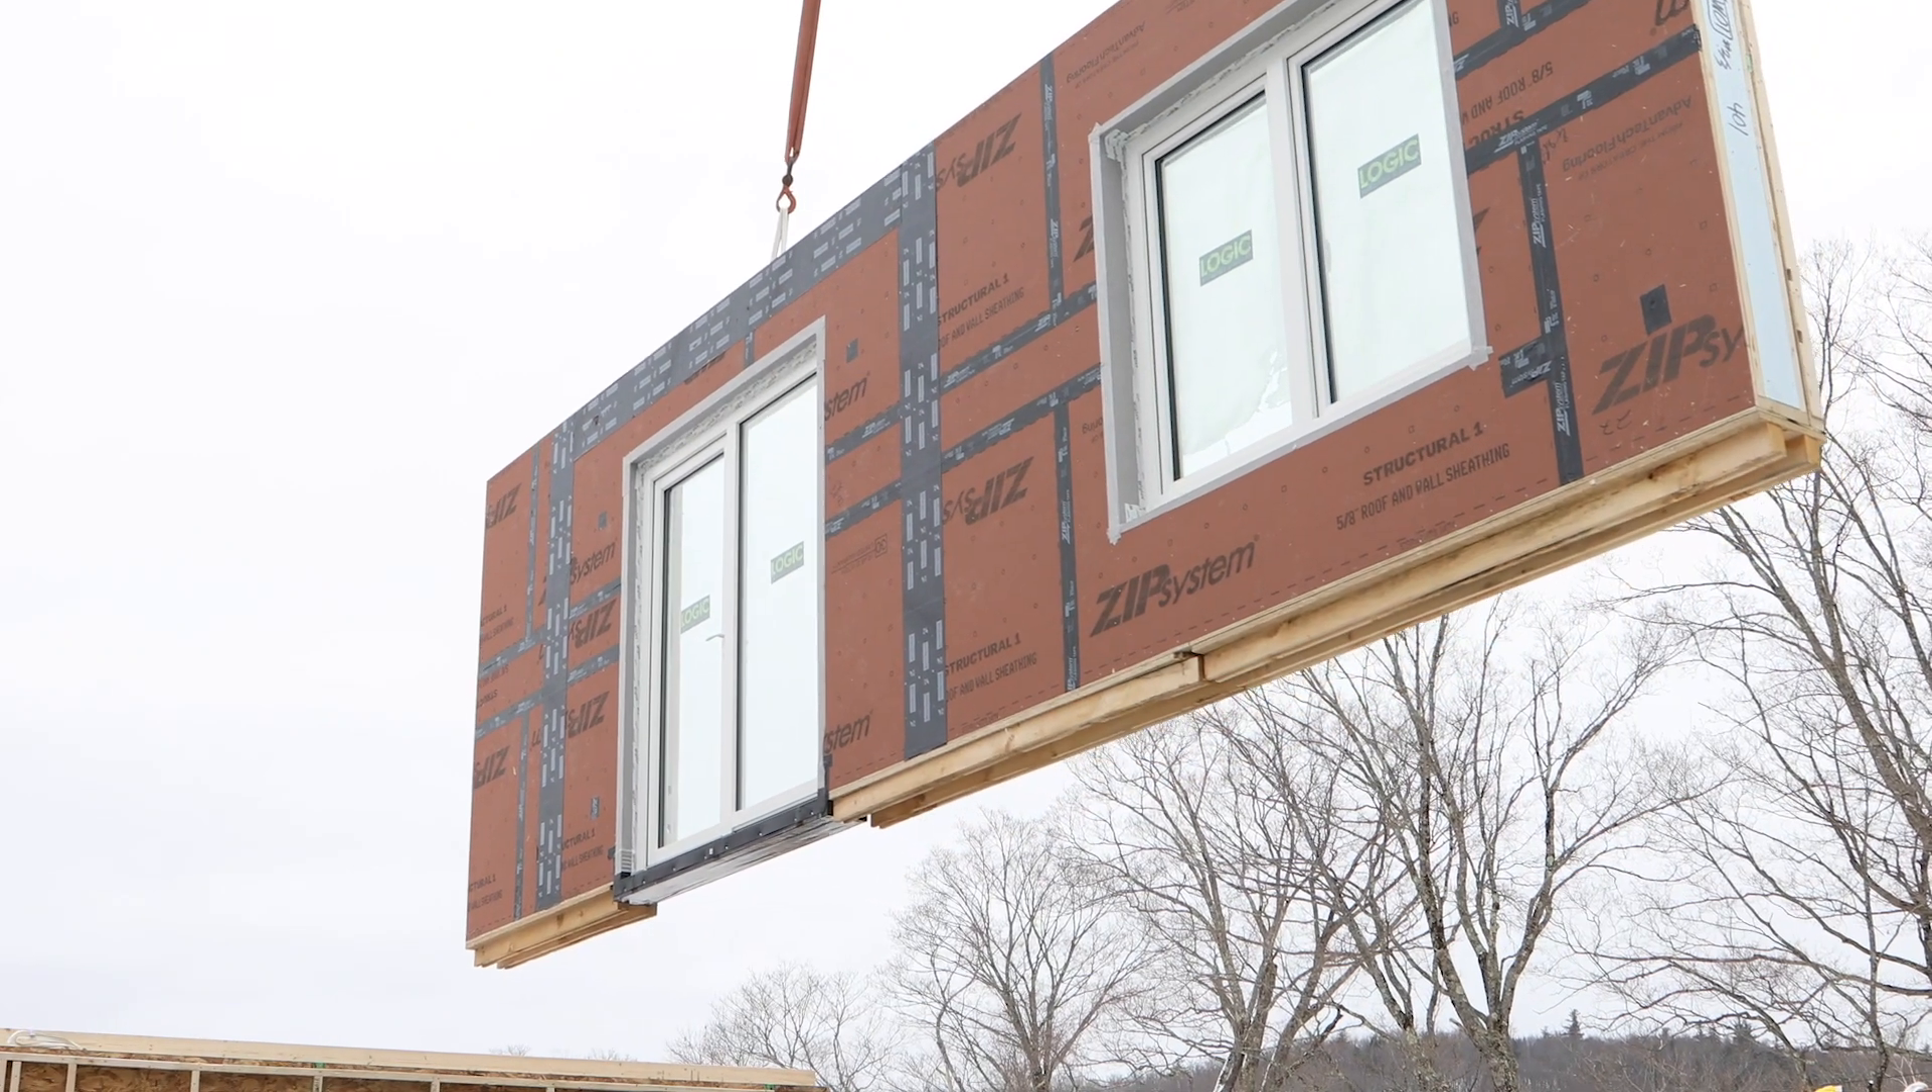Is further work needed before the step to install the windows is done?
No.